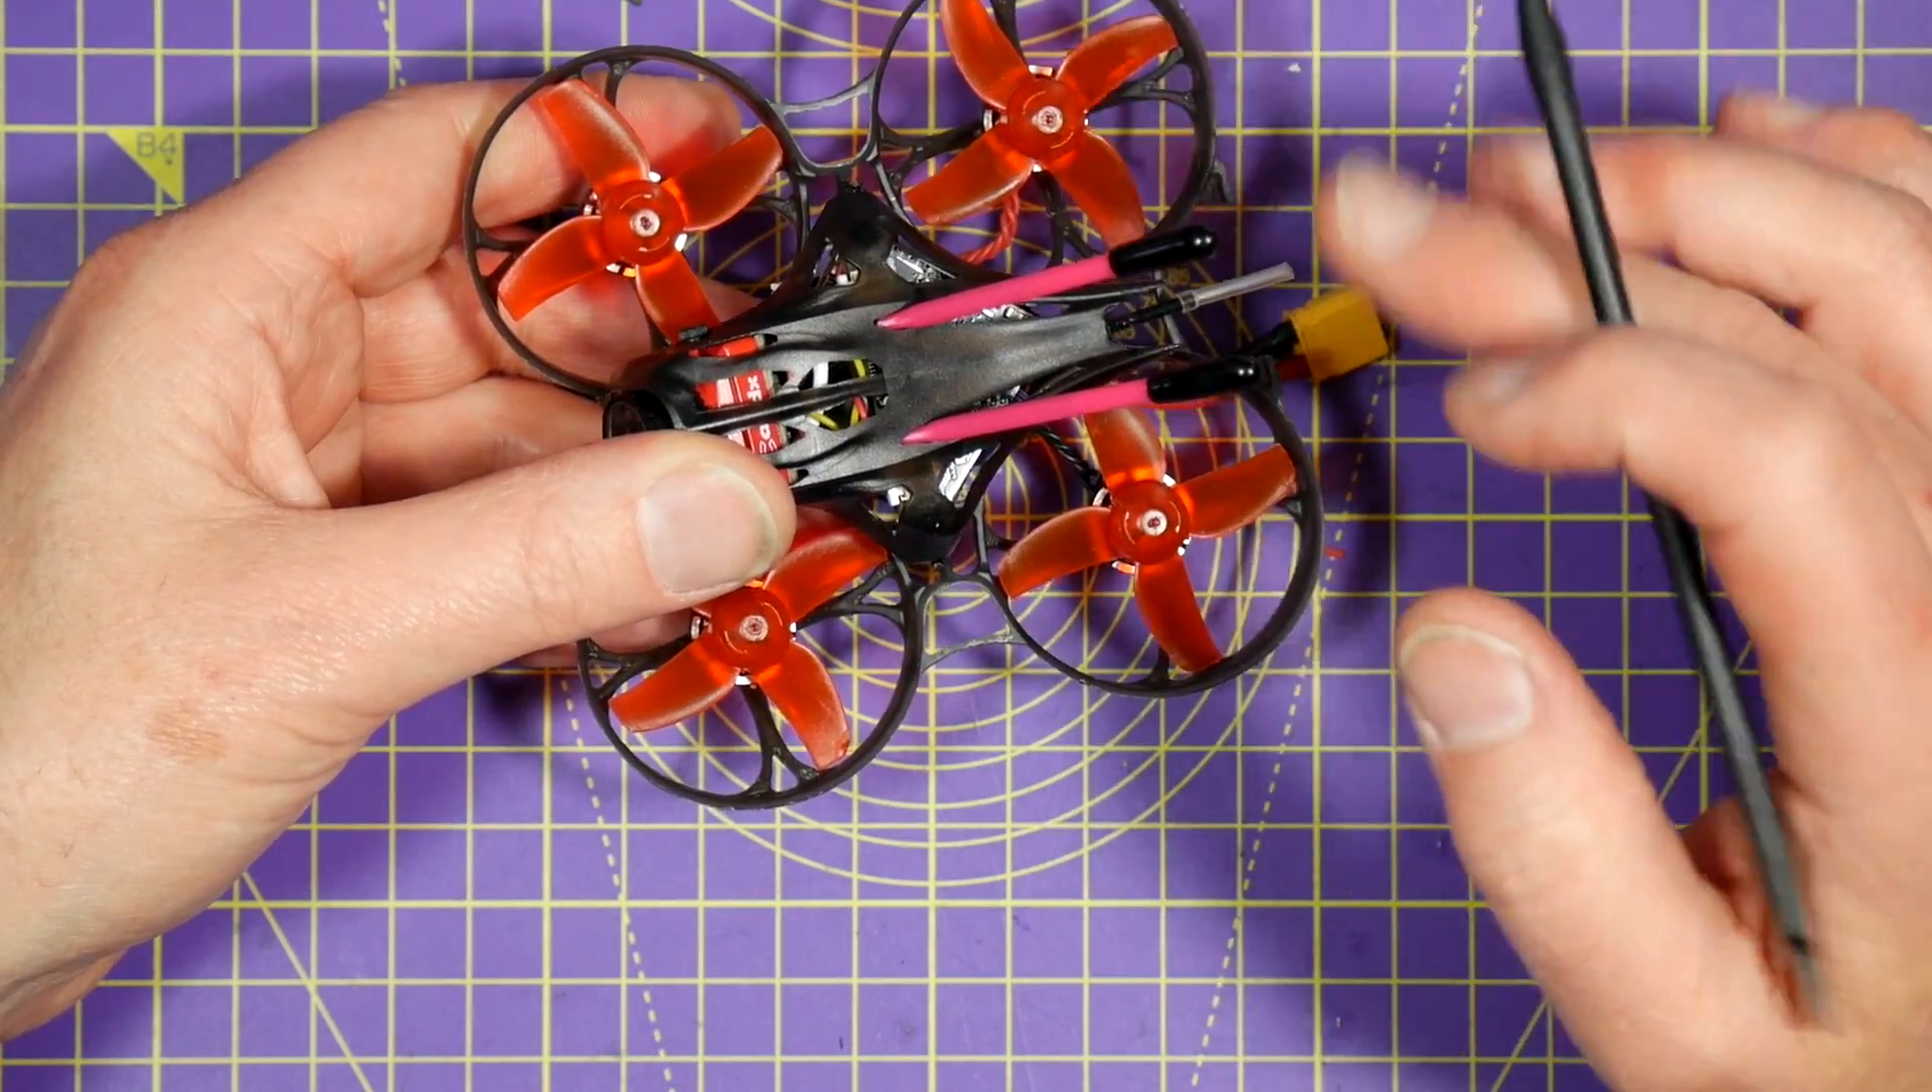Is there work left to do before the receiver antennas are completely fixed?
No.